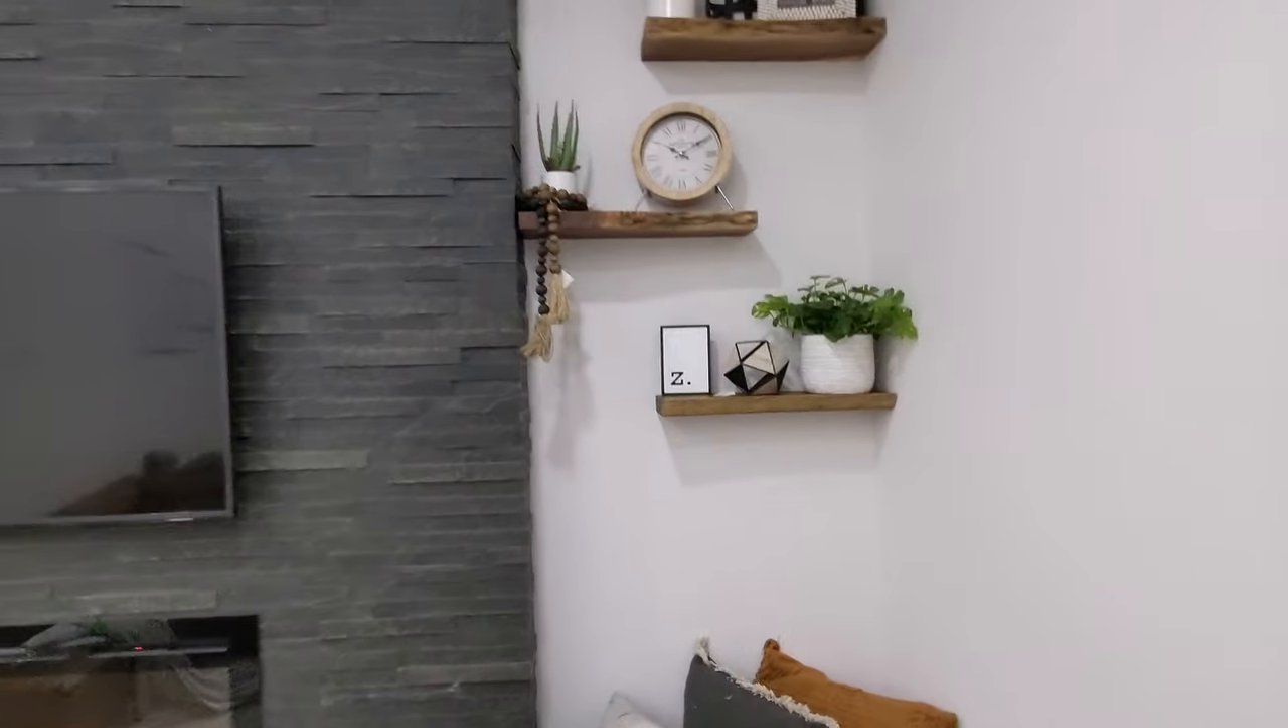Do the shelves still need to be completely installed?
No.